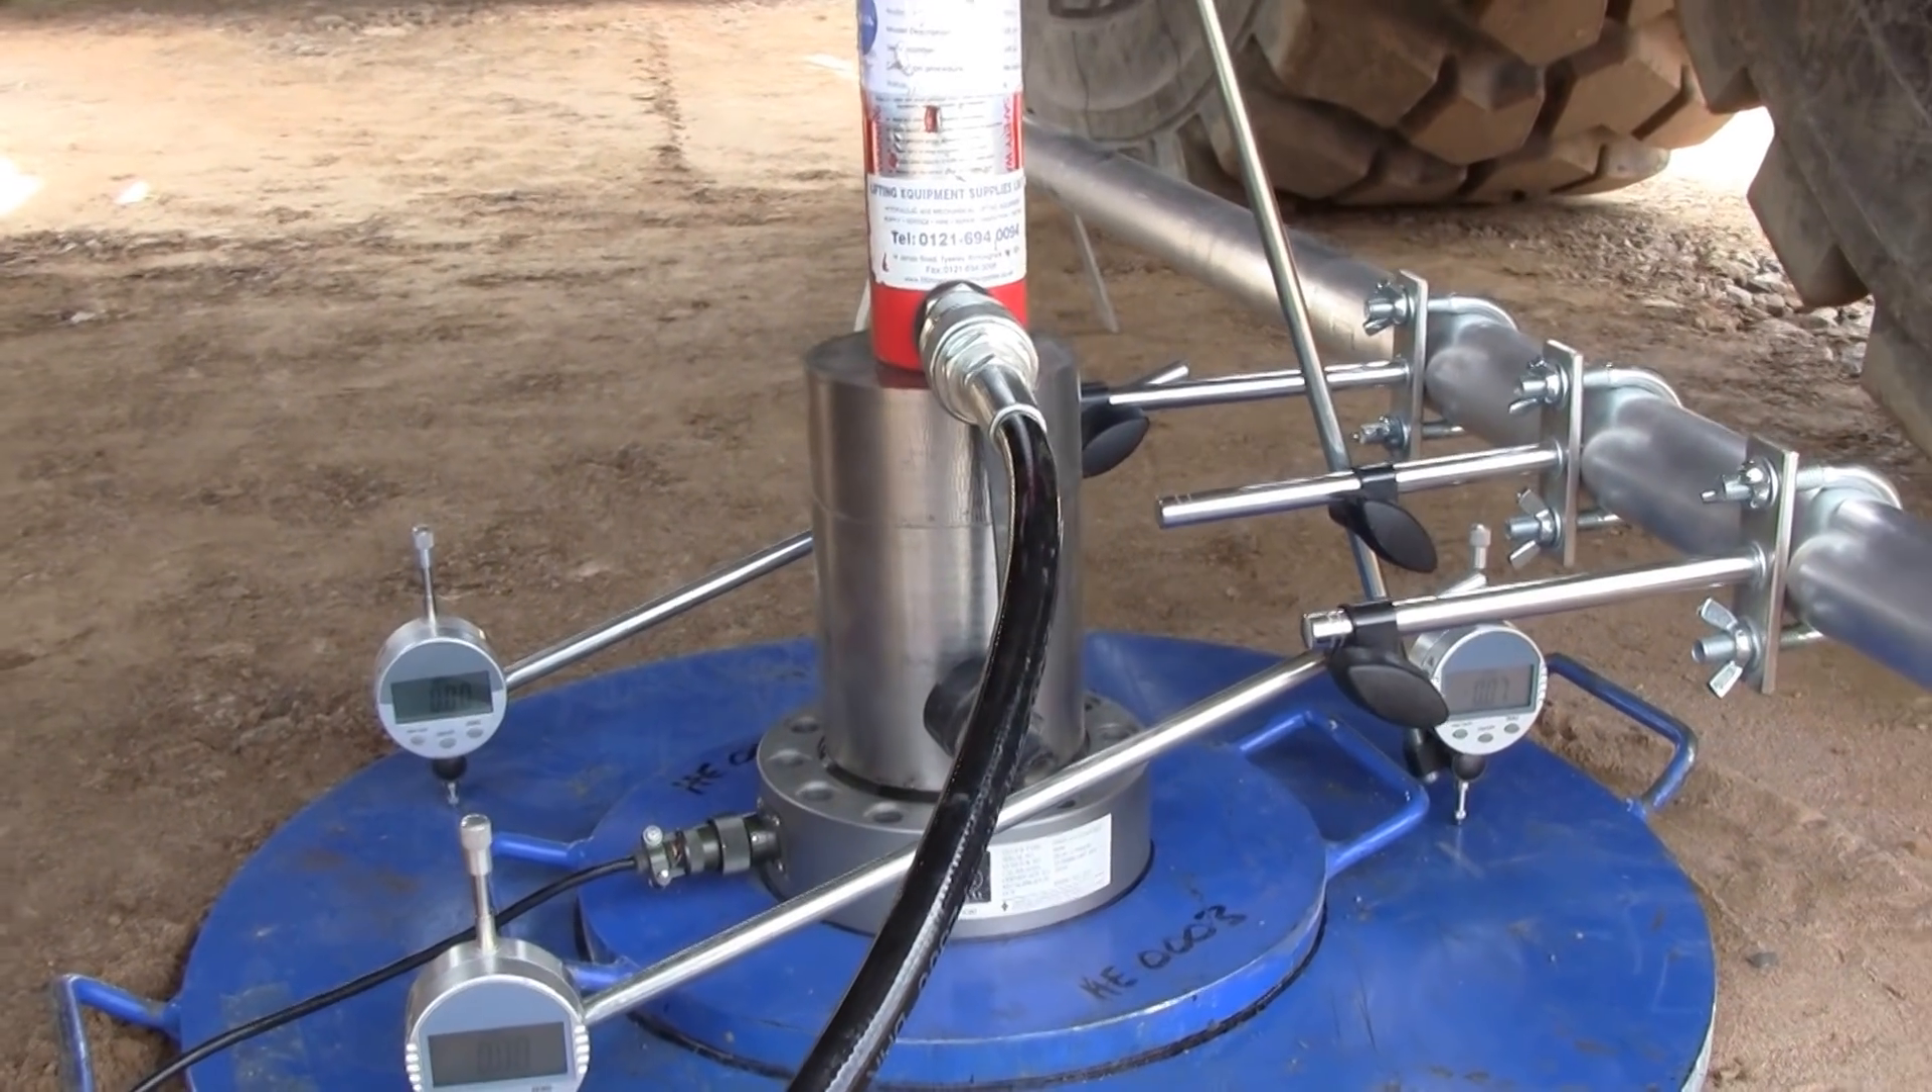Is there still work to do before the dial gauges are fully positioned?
No.